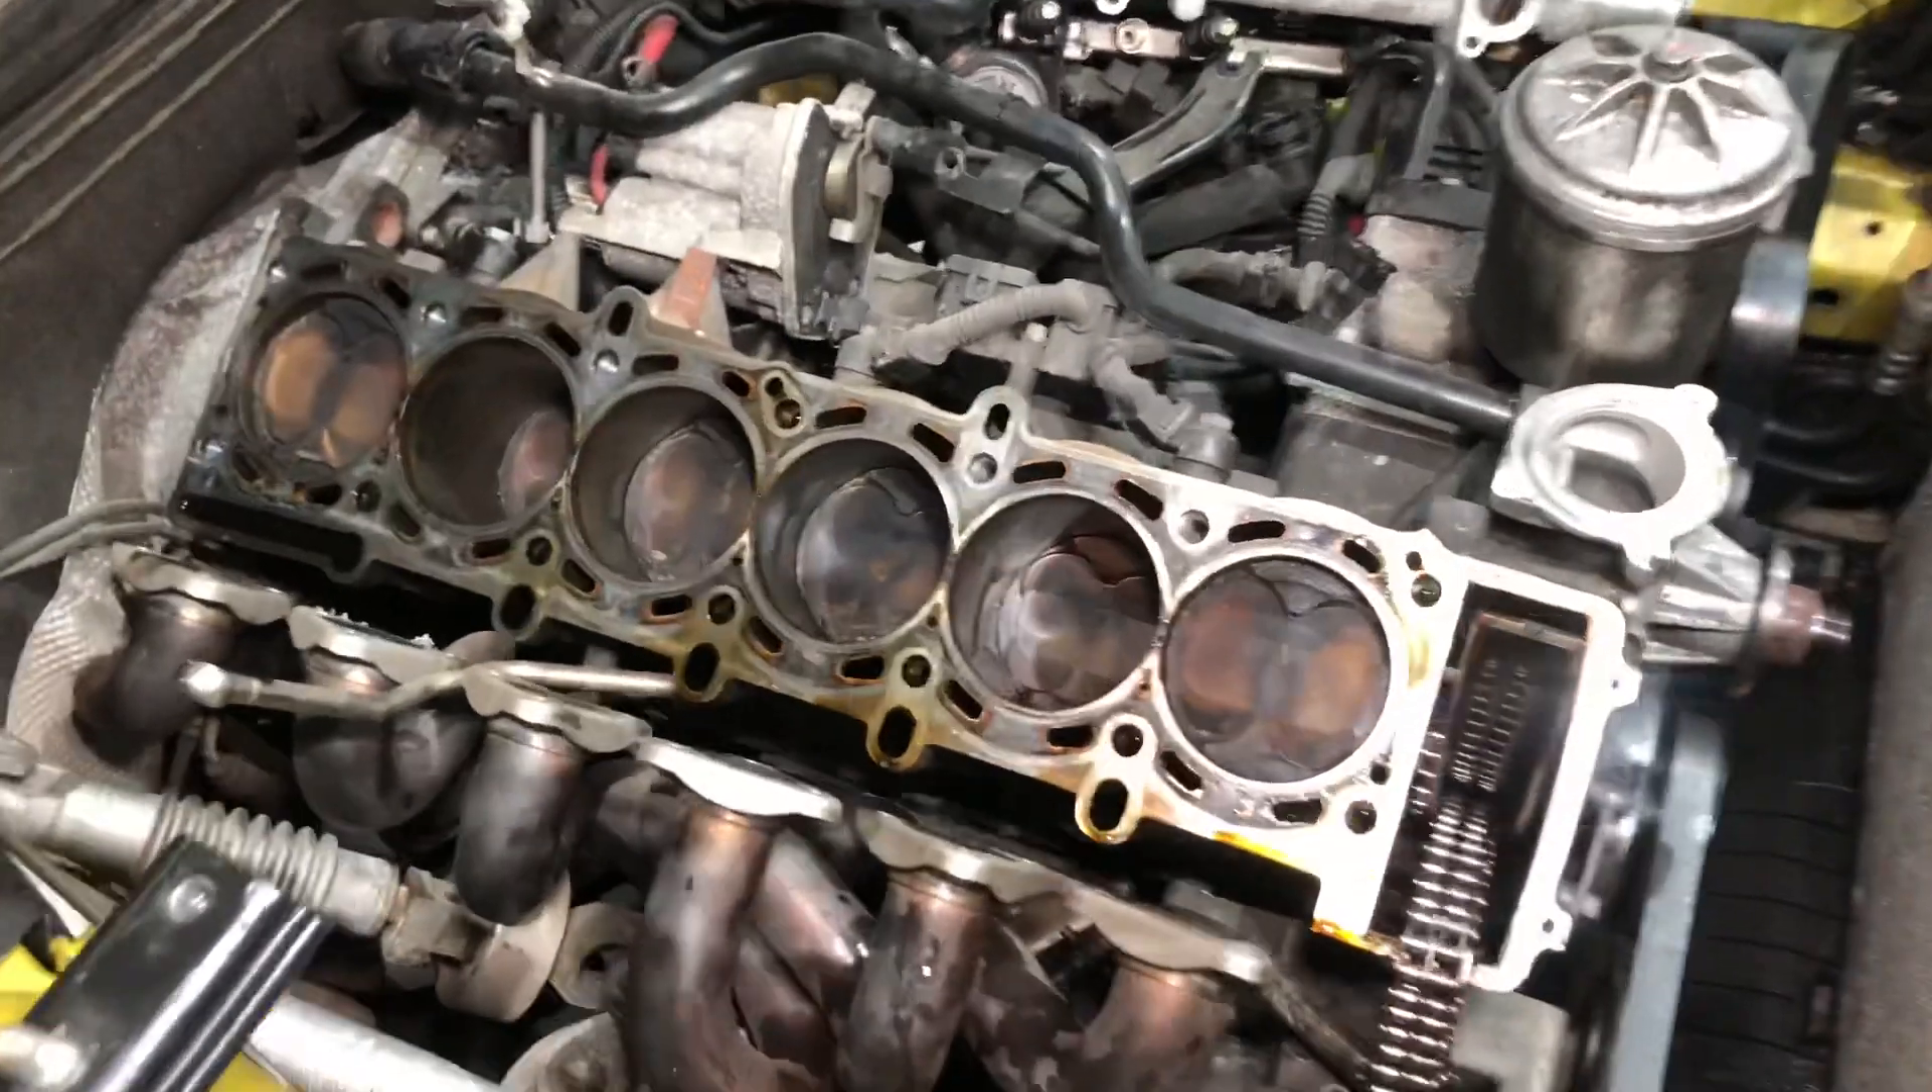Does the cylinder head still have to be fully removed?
No.